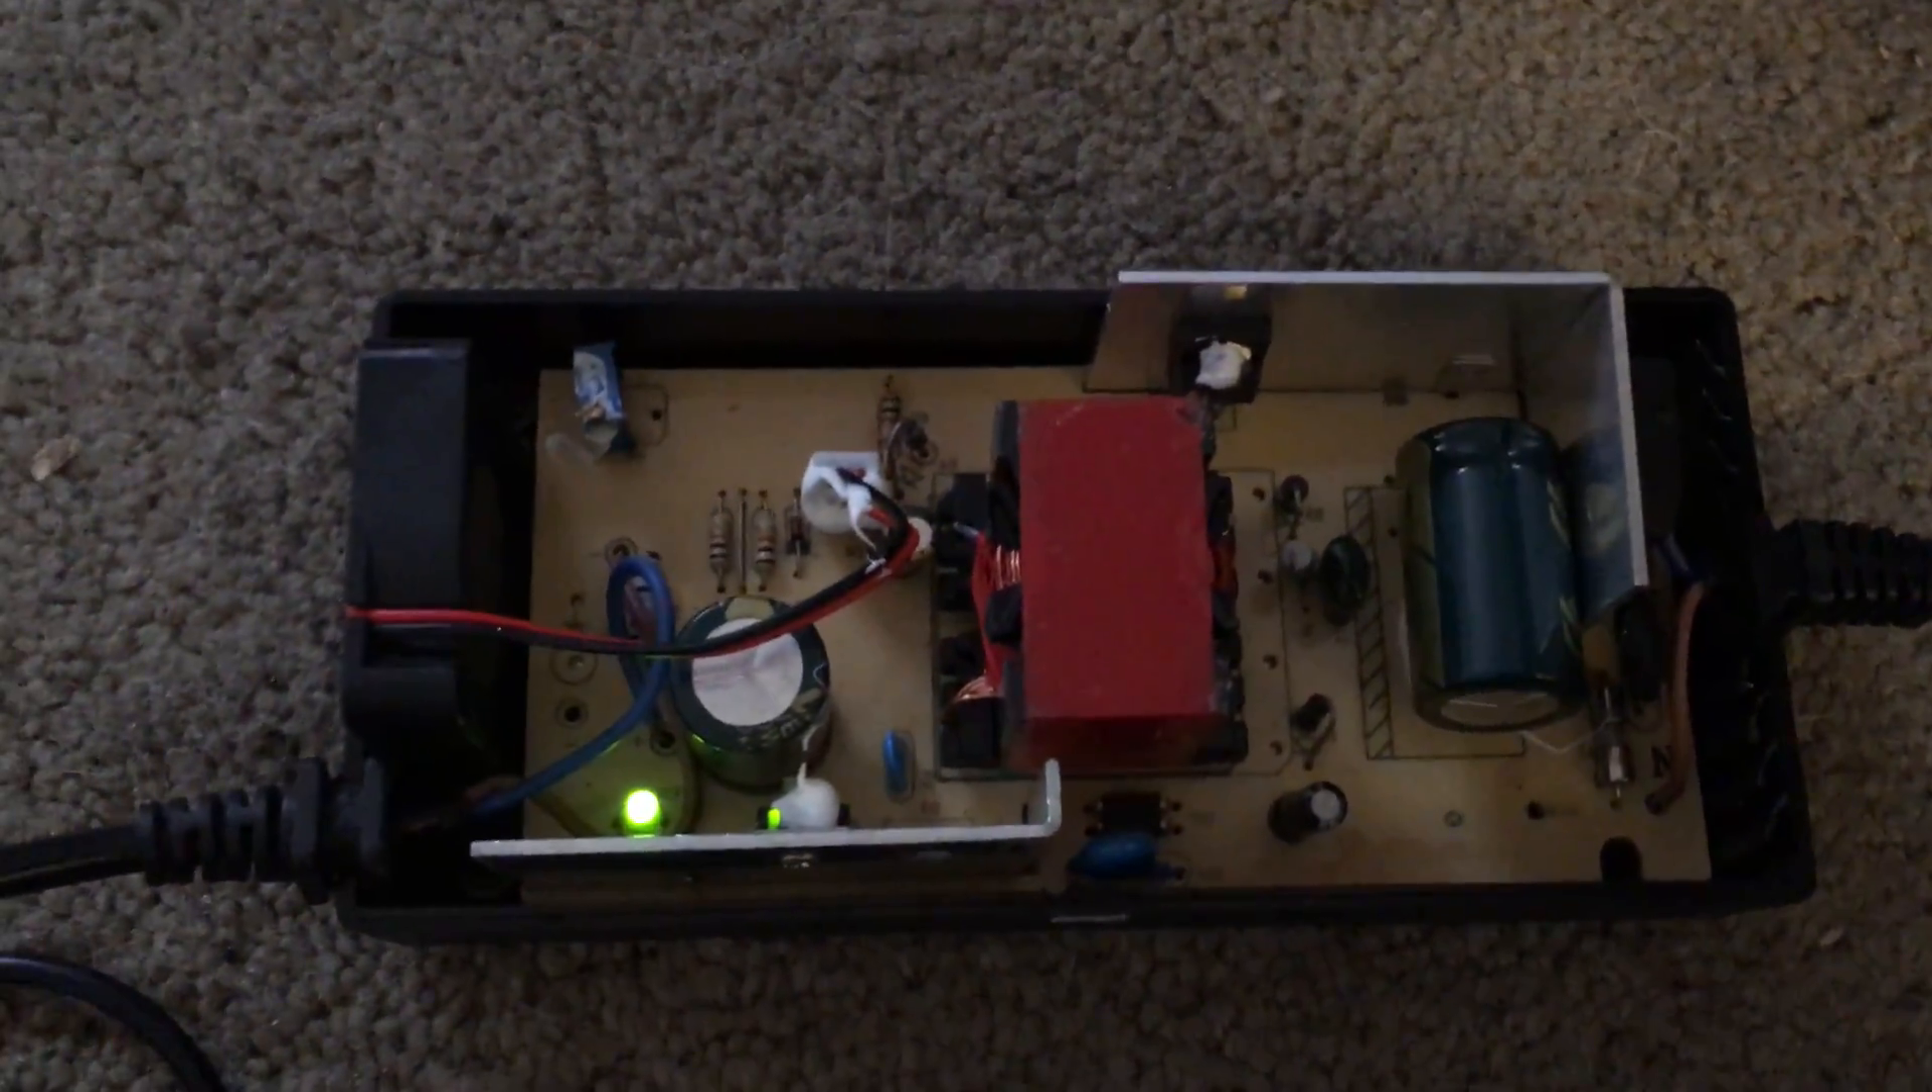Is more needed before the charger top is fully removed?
No.